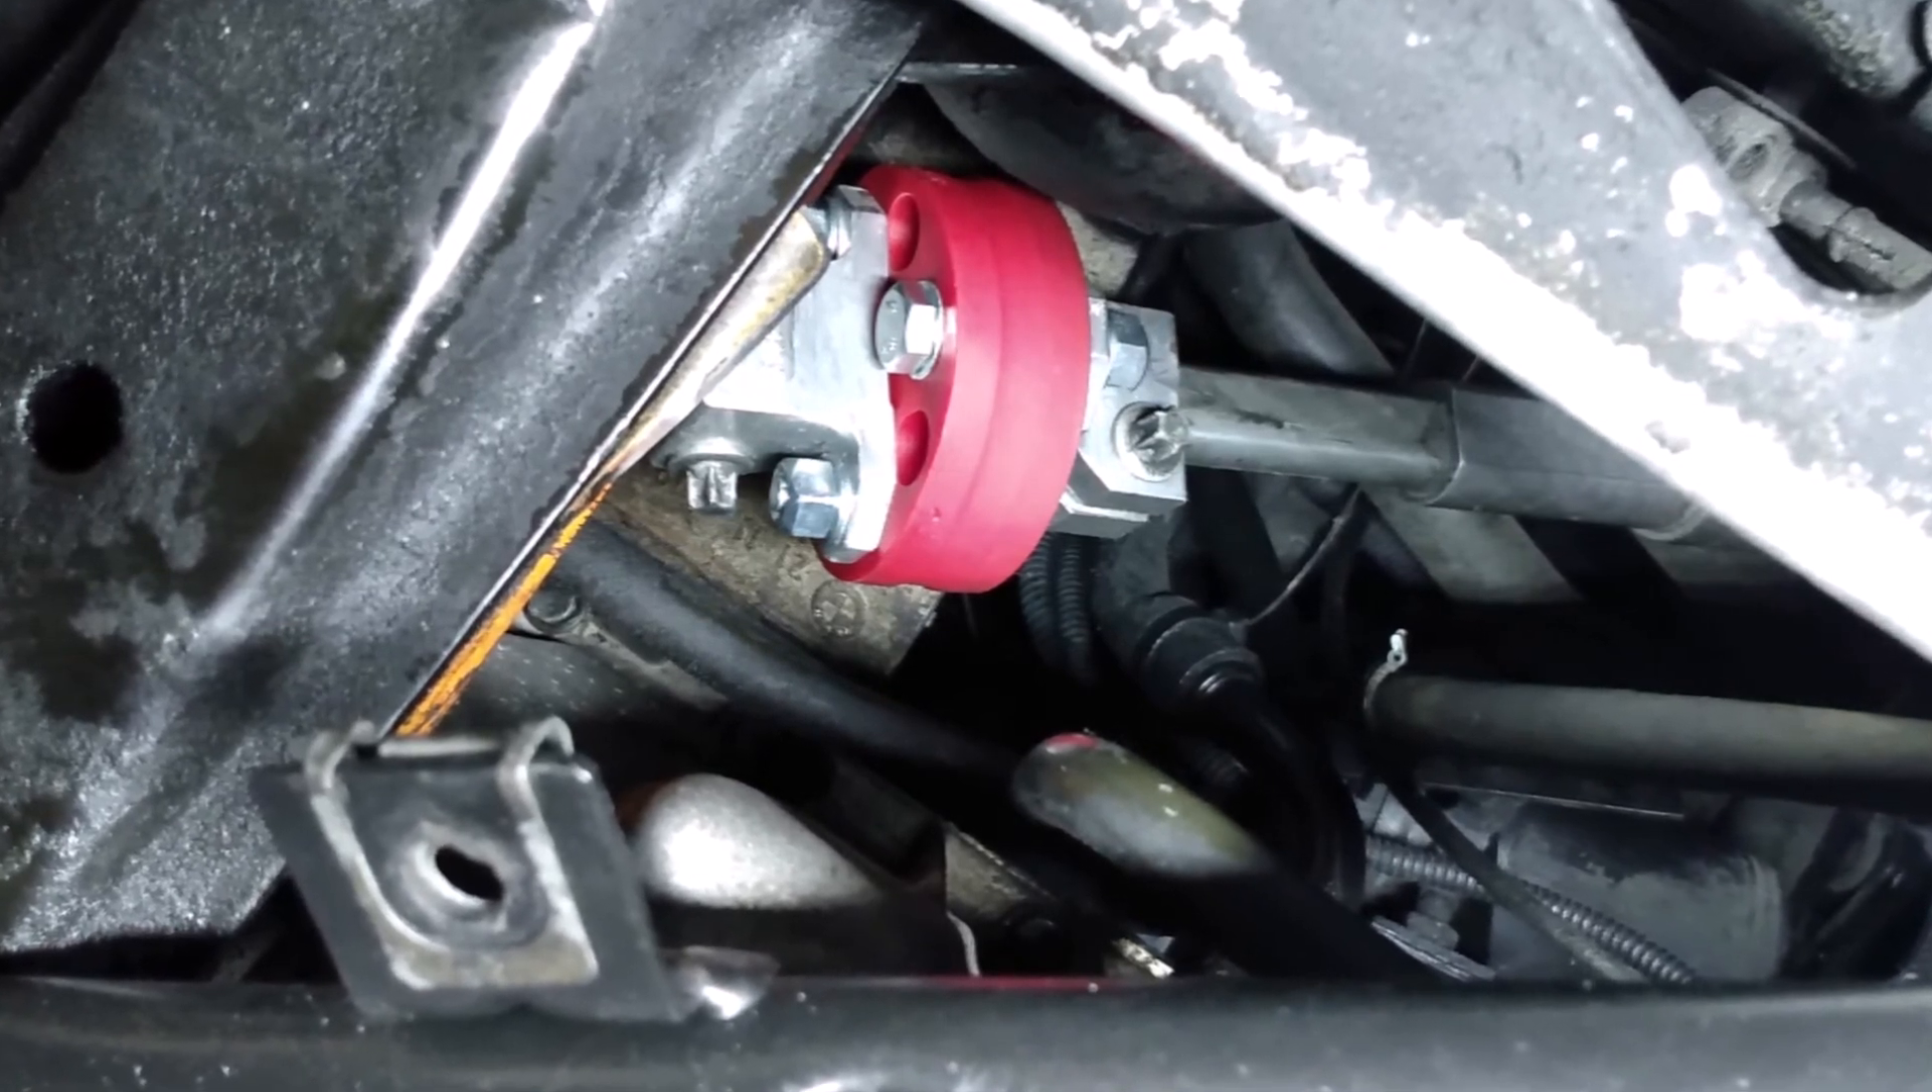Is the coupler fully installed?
Yes.